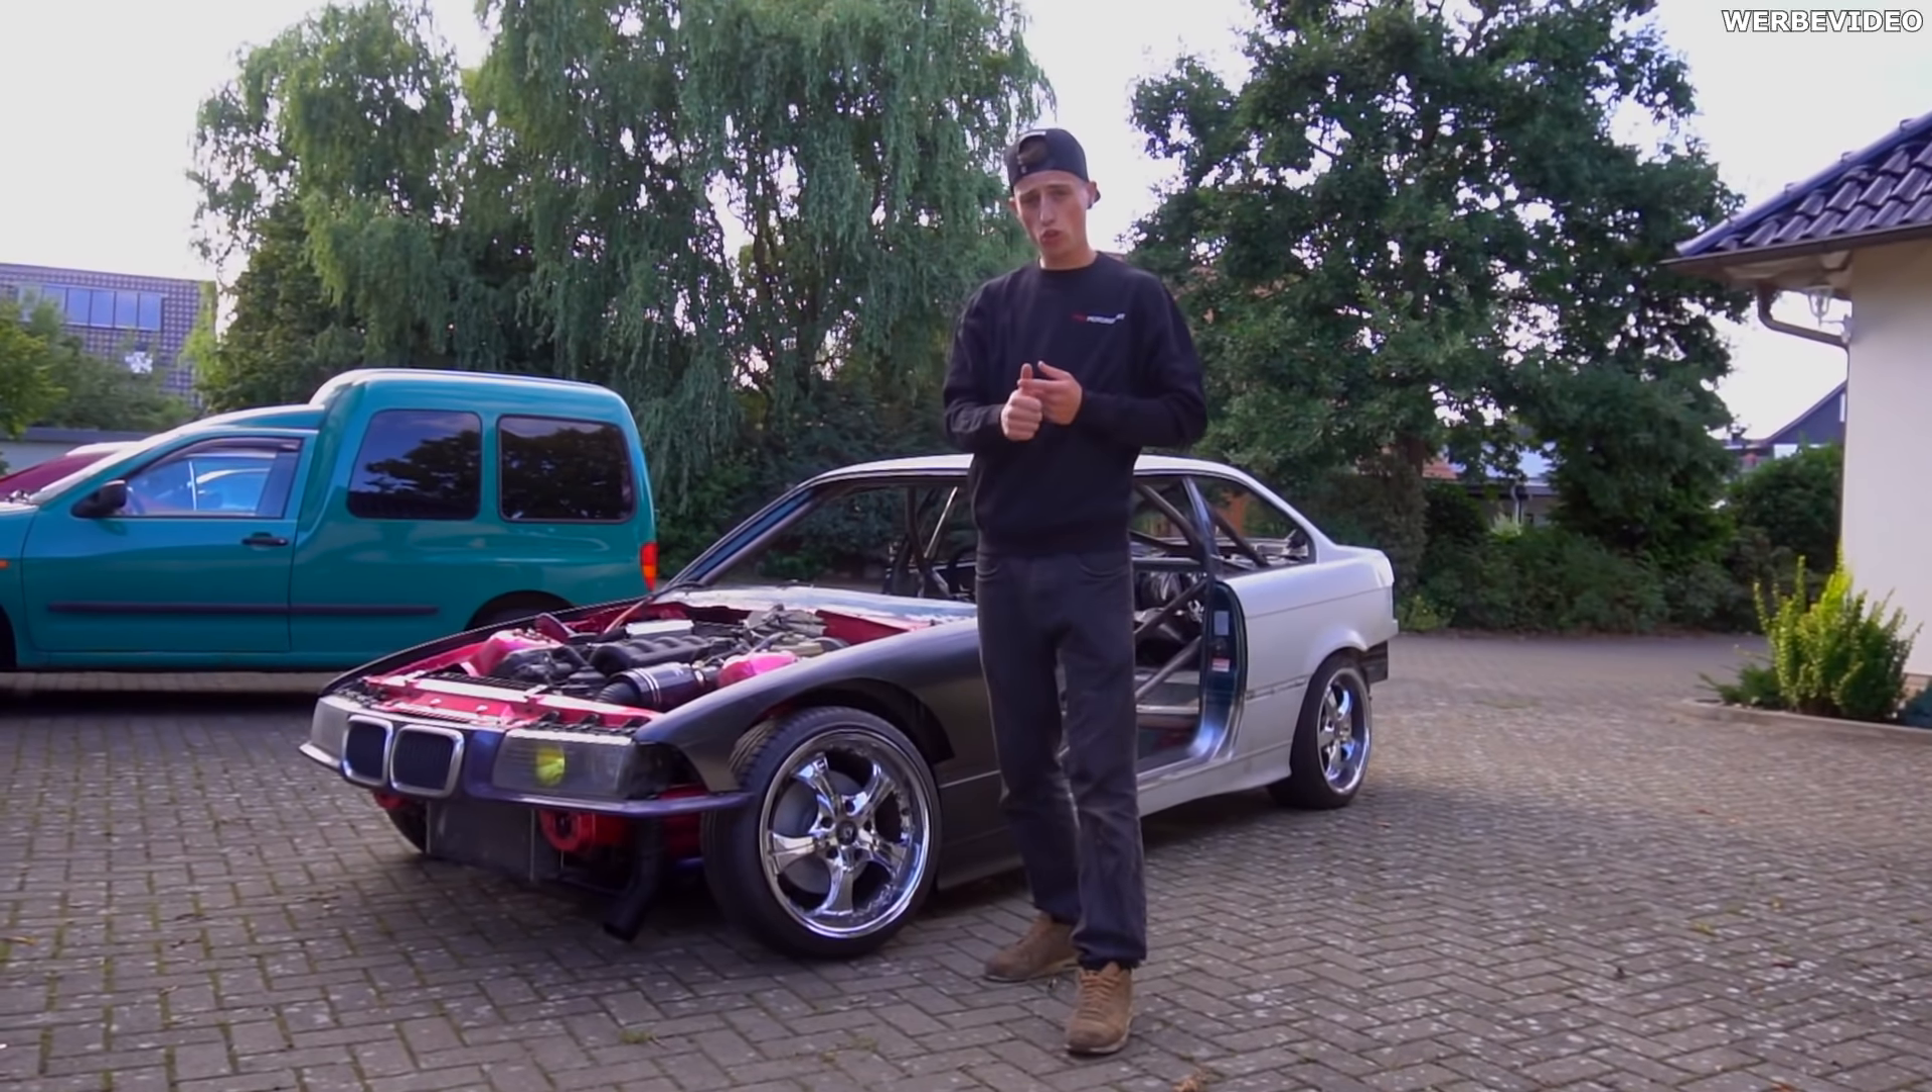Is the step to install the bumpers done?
No.